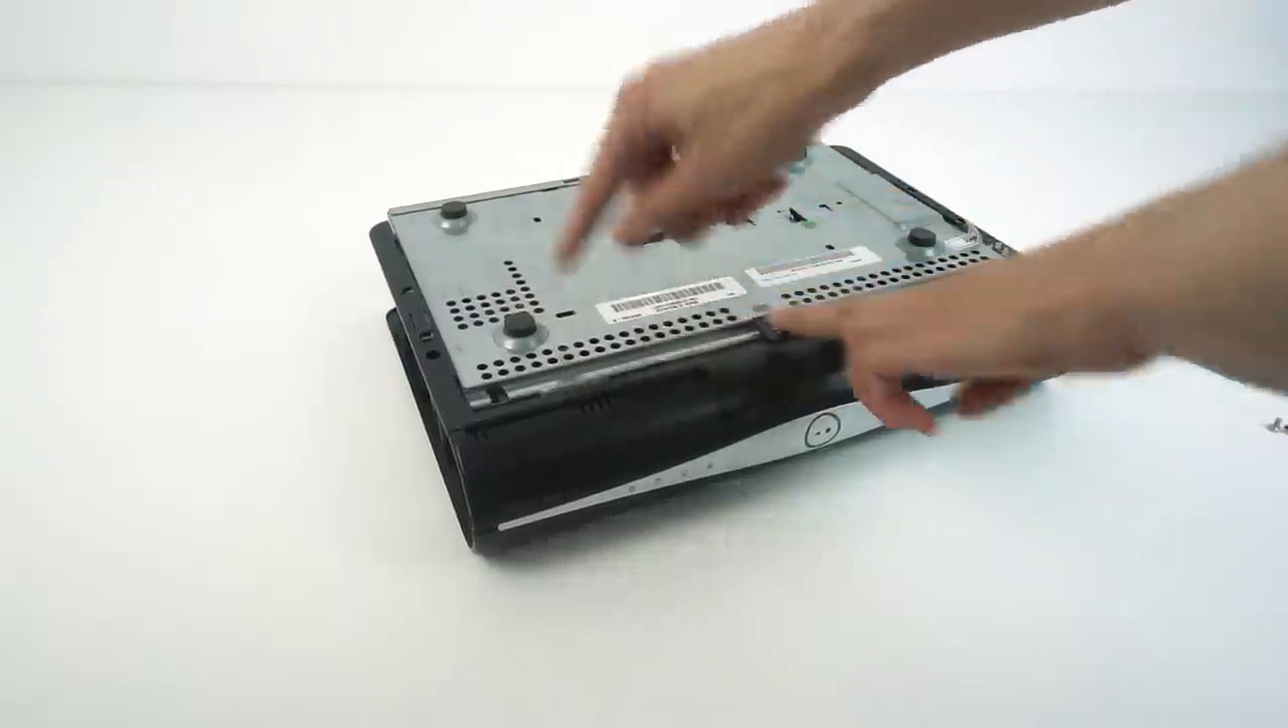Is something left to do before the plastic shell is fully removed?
Yes.